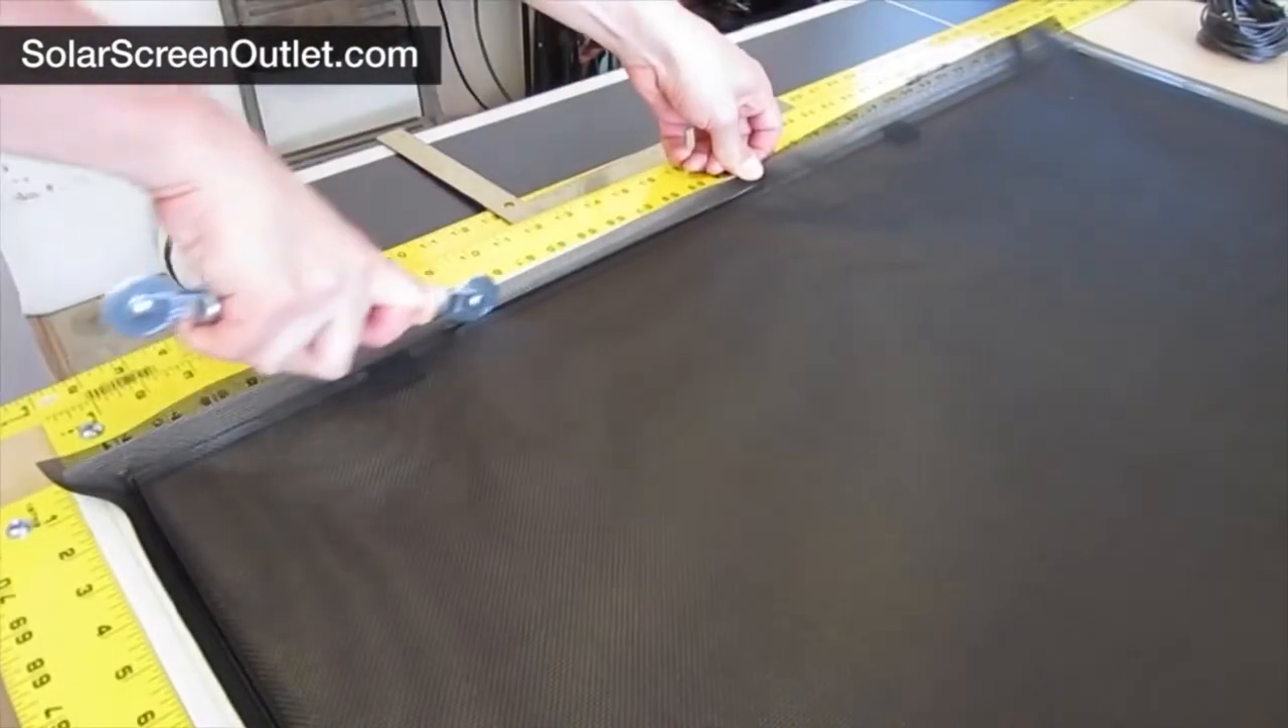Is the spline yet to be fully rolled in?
Yes.